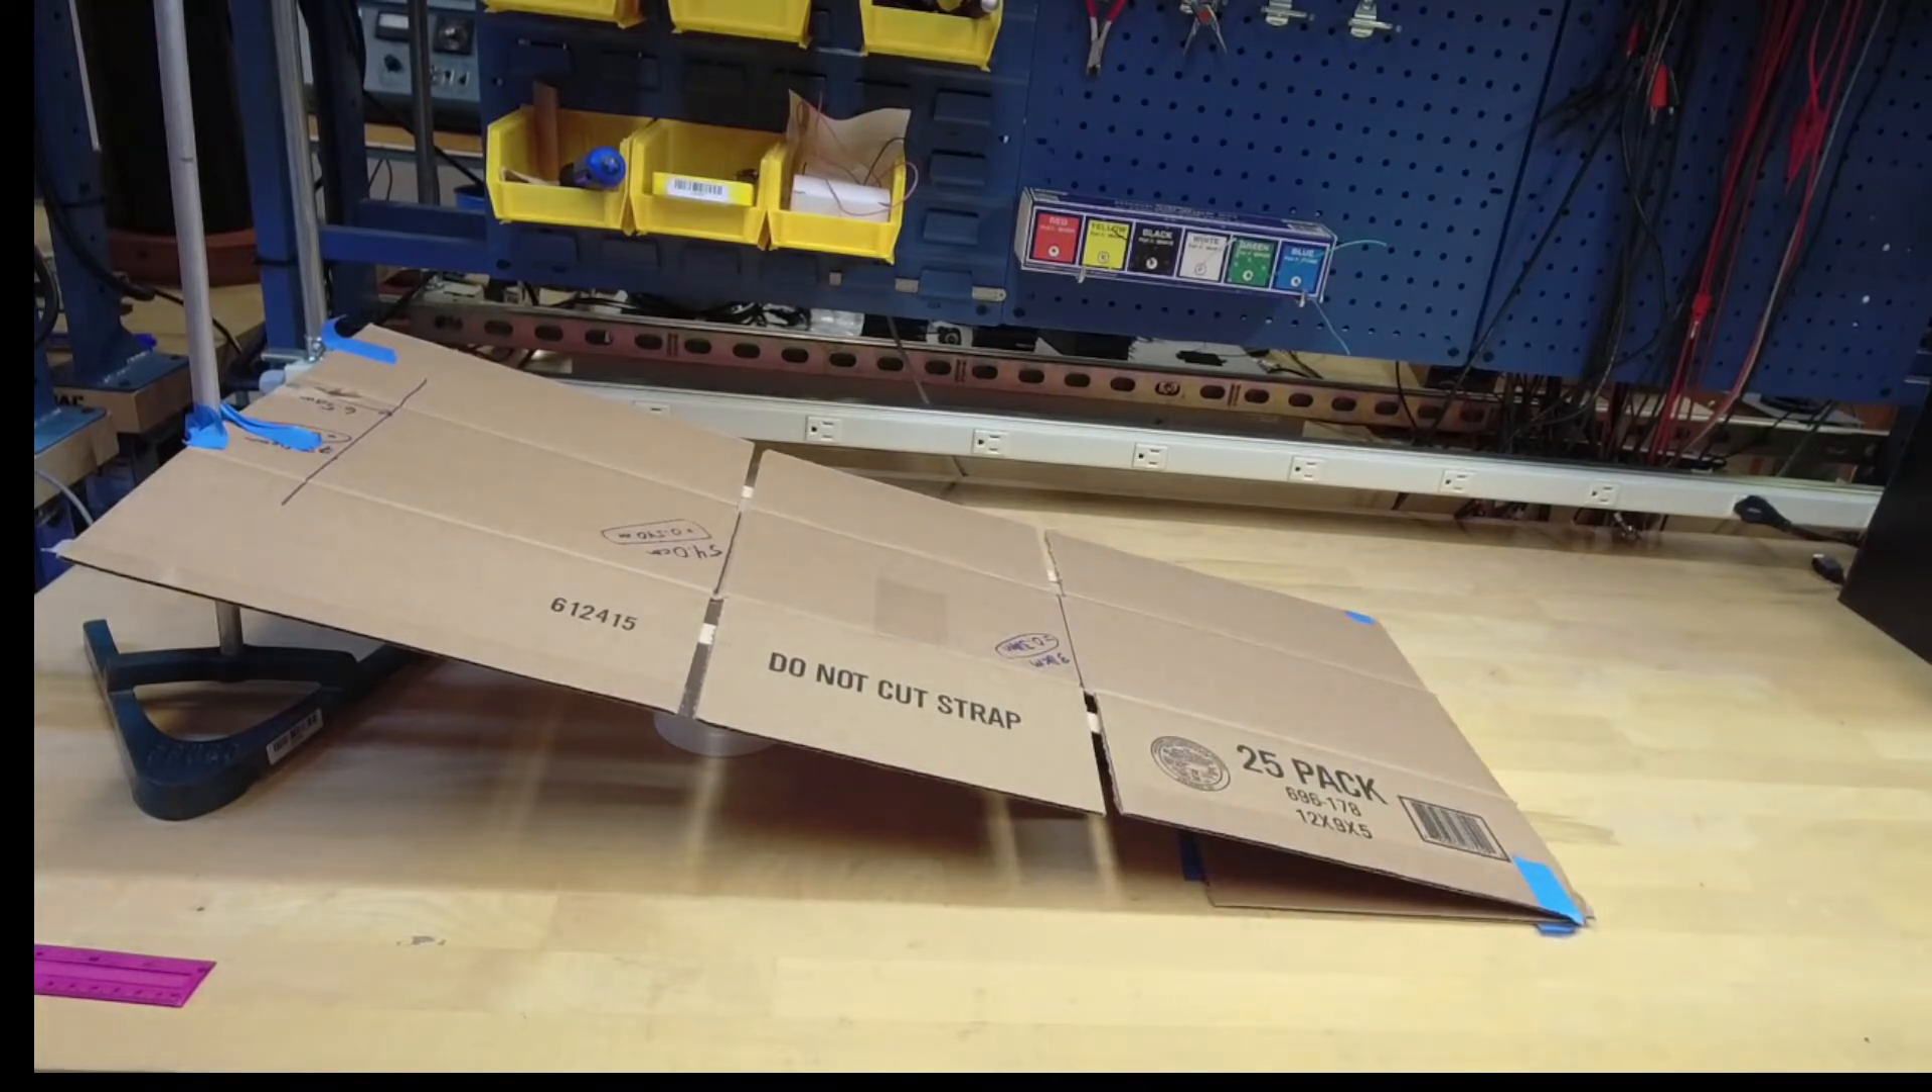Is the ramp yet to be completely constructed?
No.